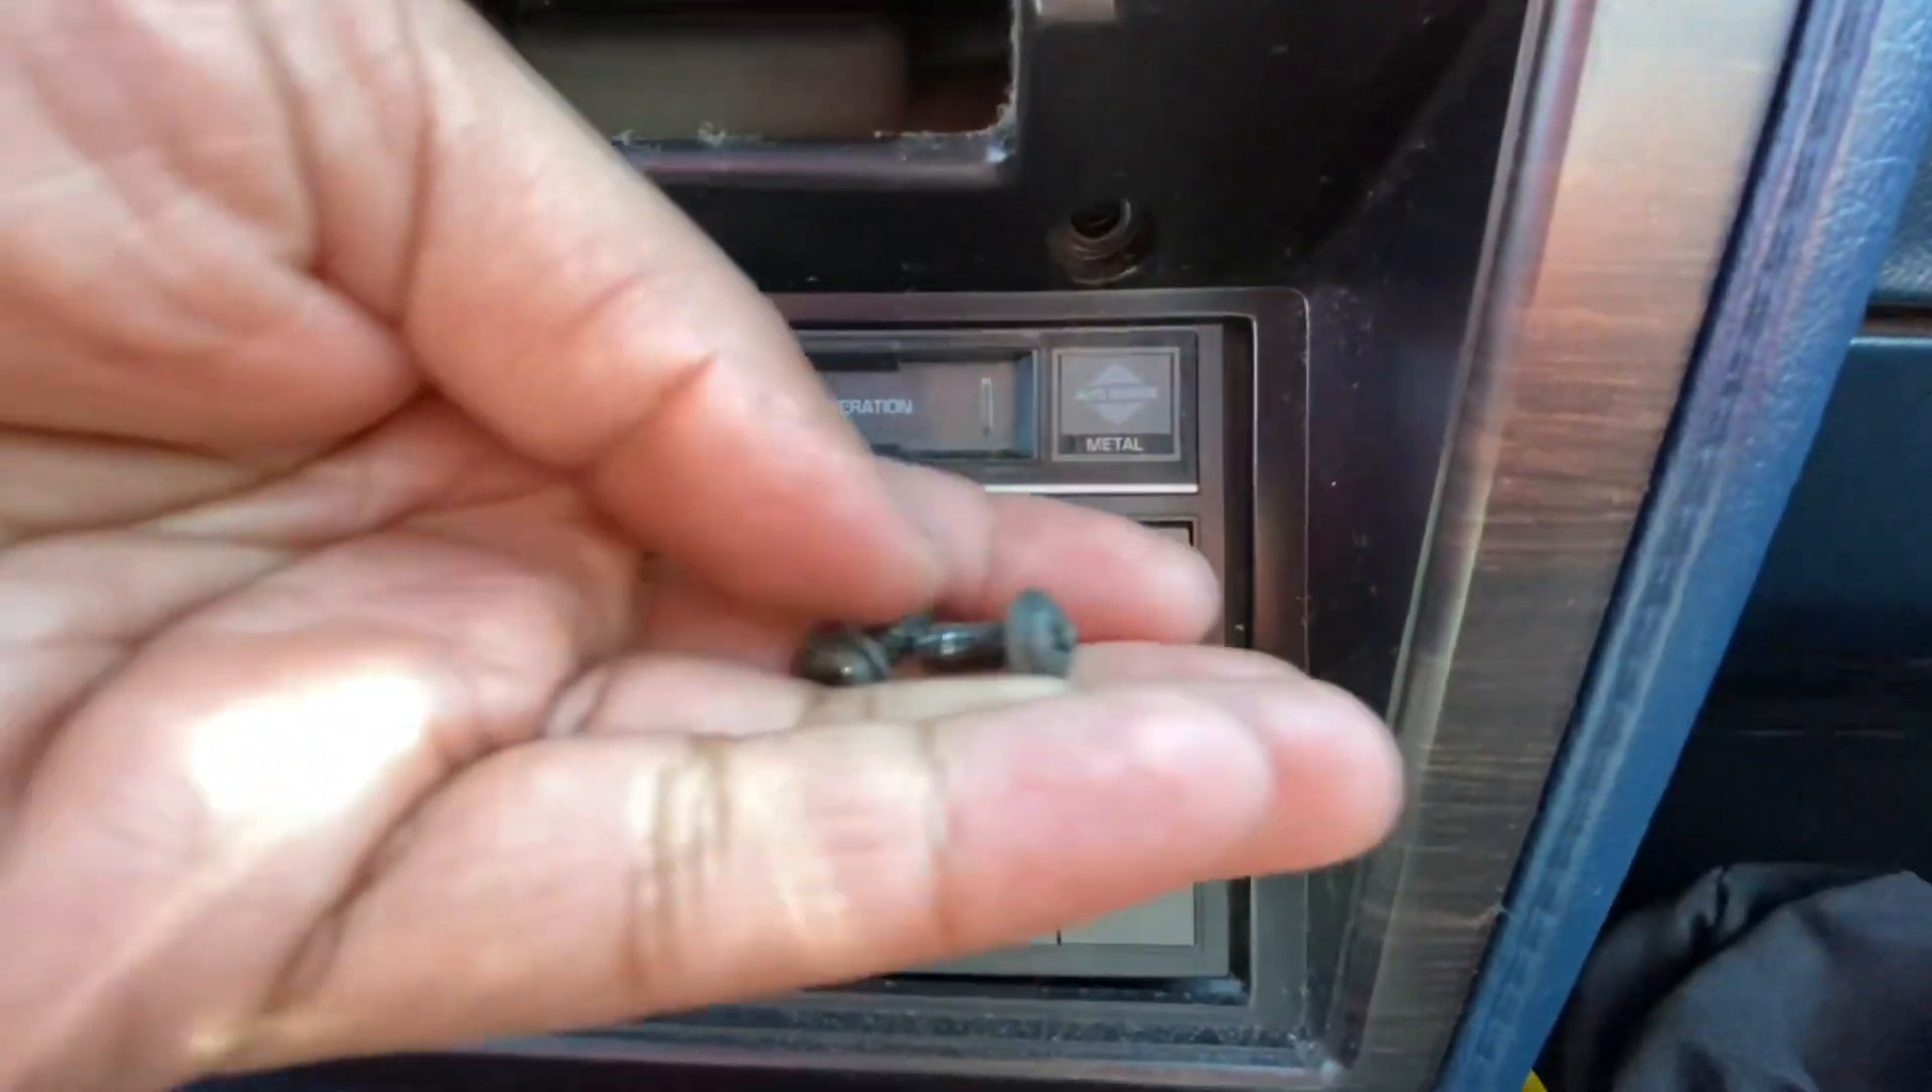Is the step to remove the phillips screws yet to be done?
No.